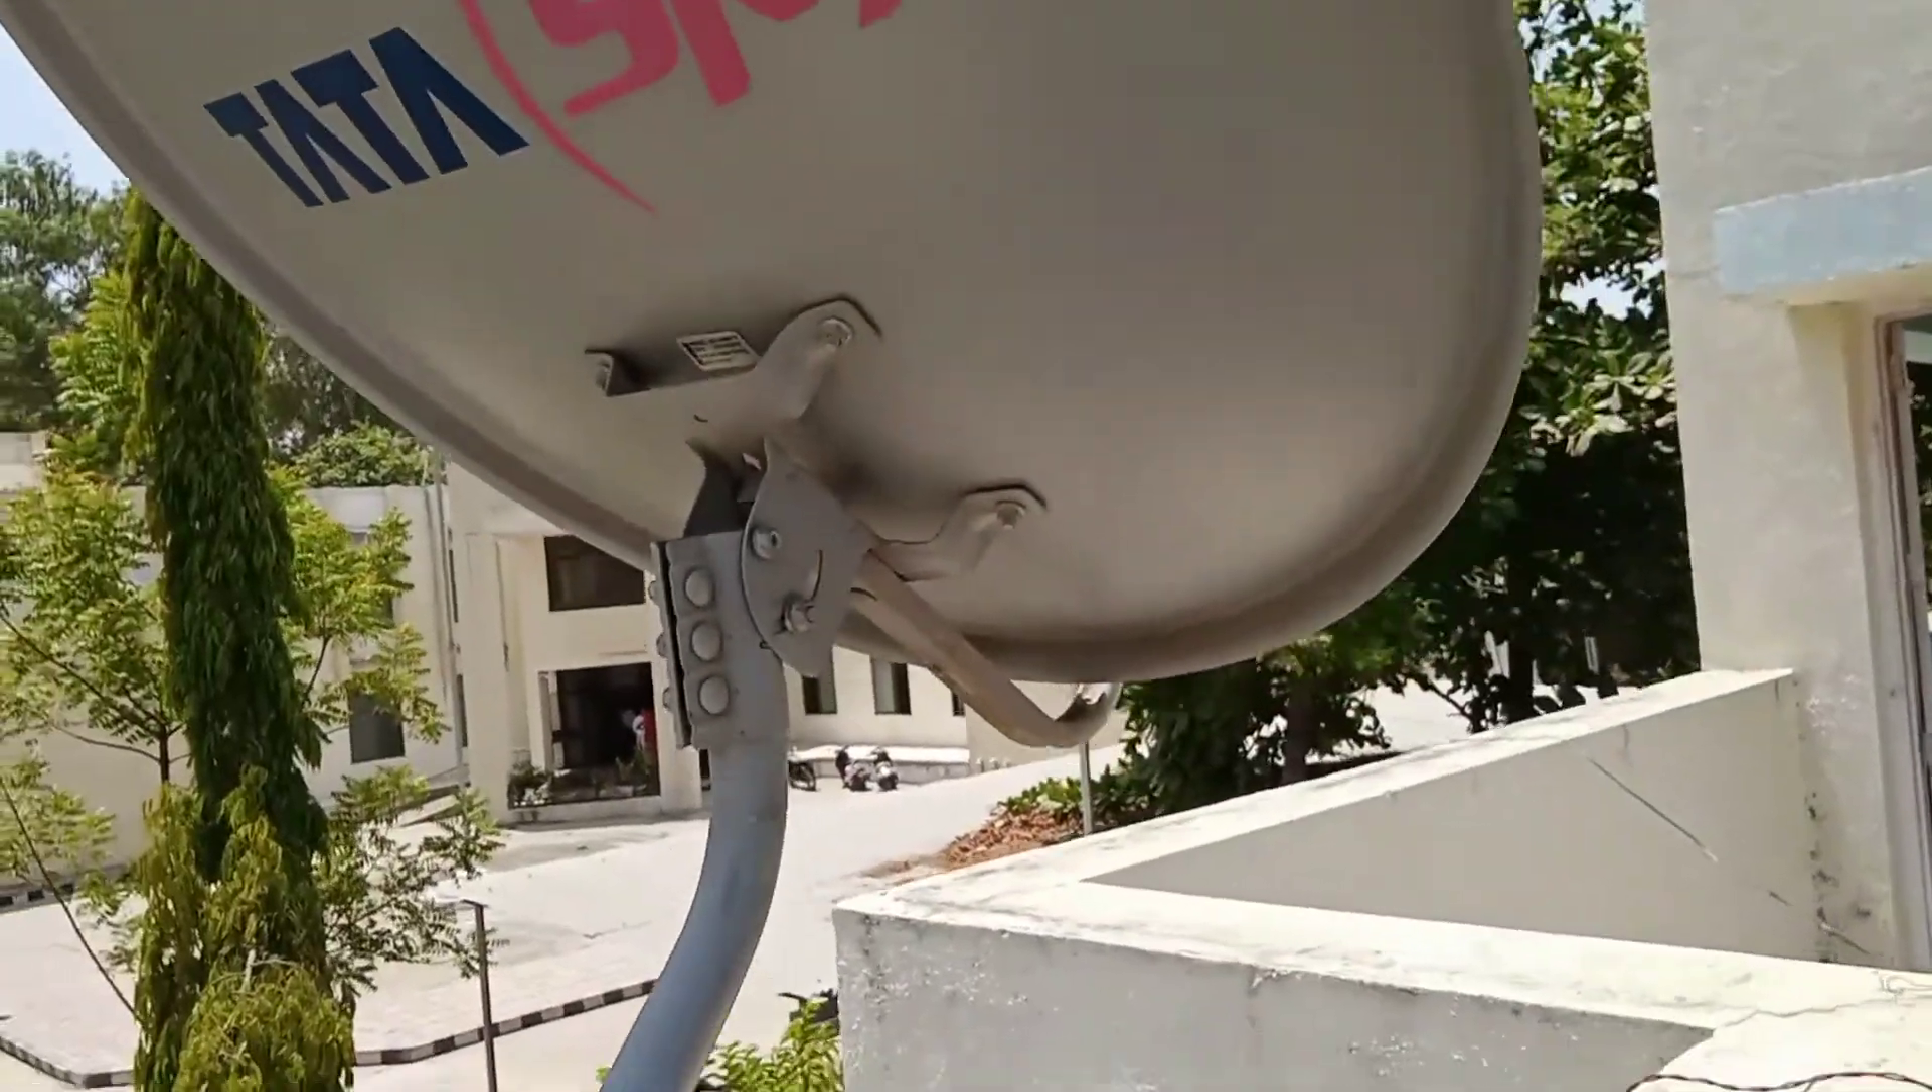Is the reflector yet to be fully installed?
No.